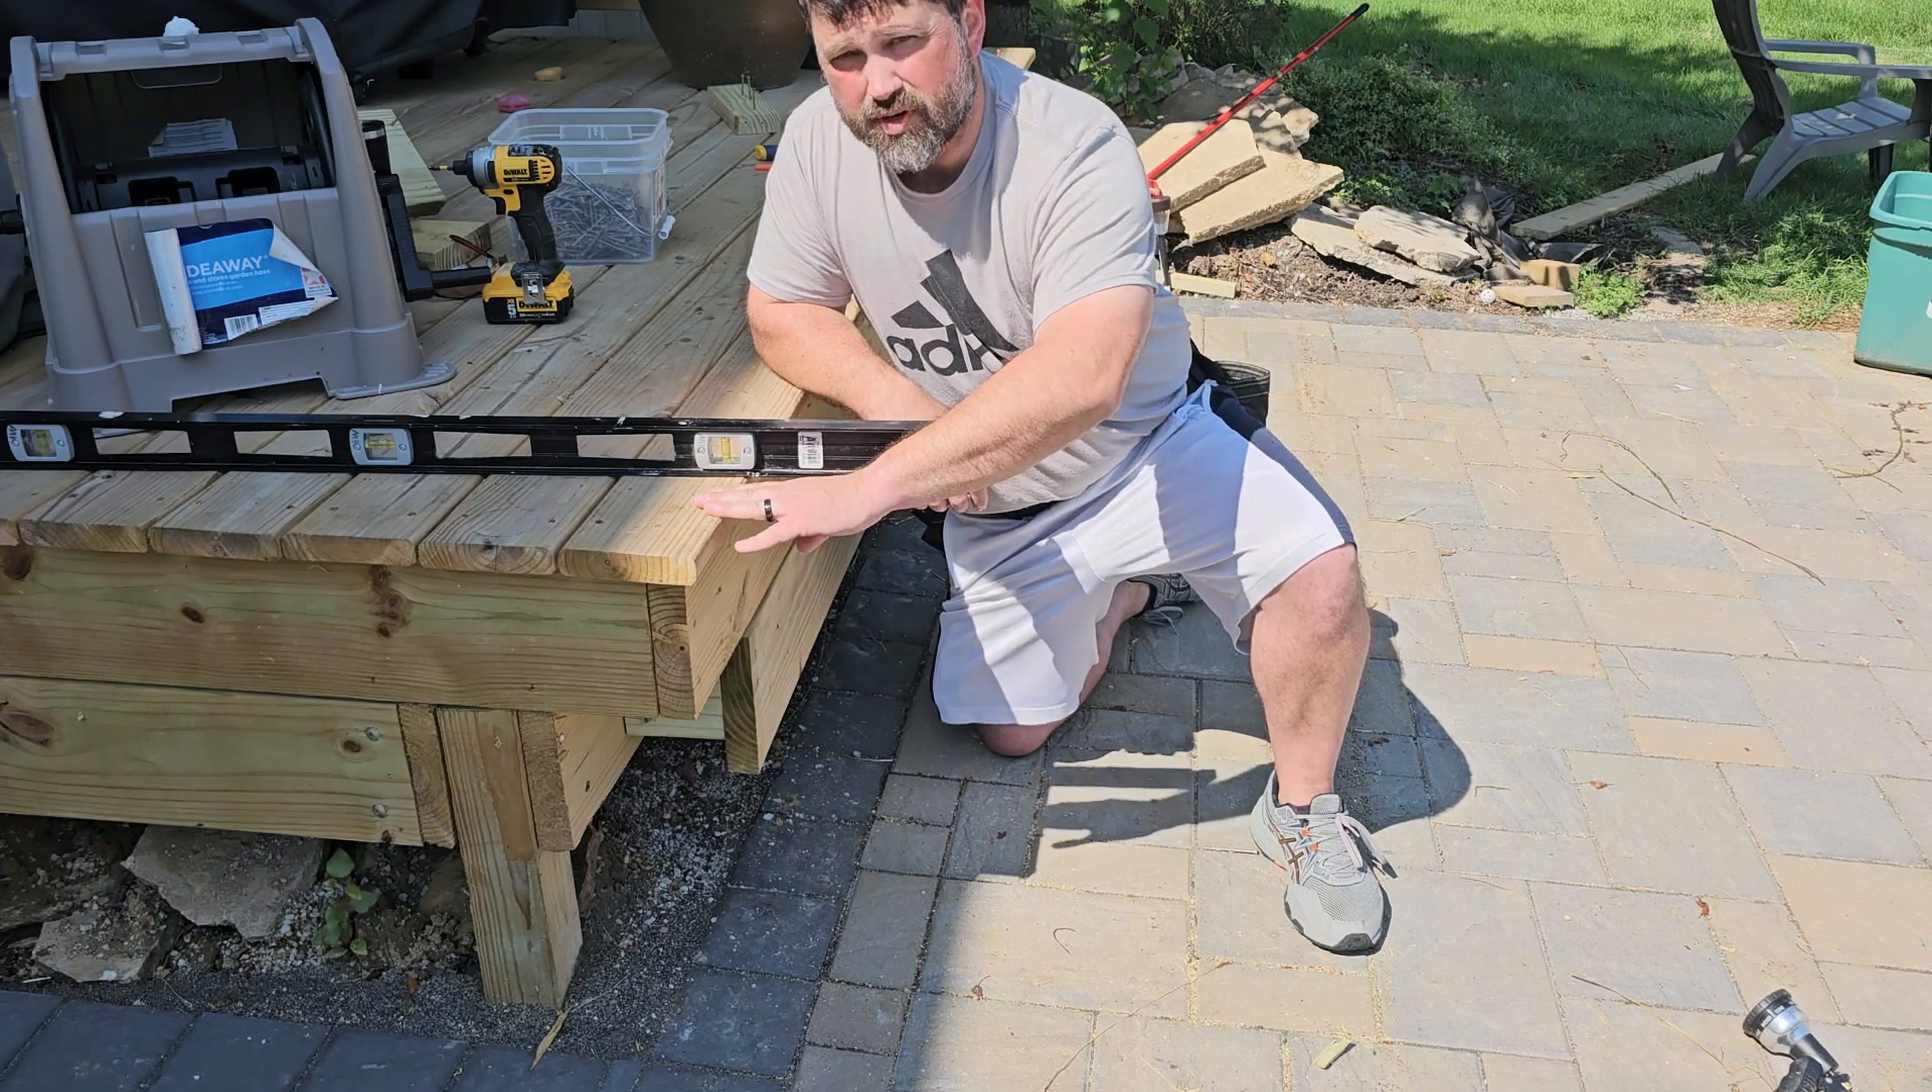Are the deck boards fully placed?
Yes.